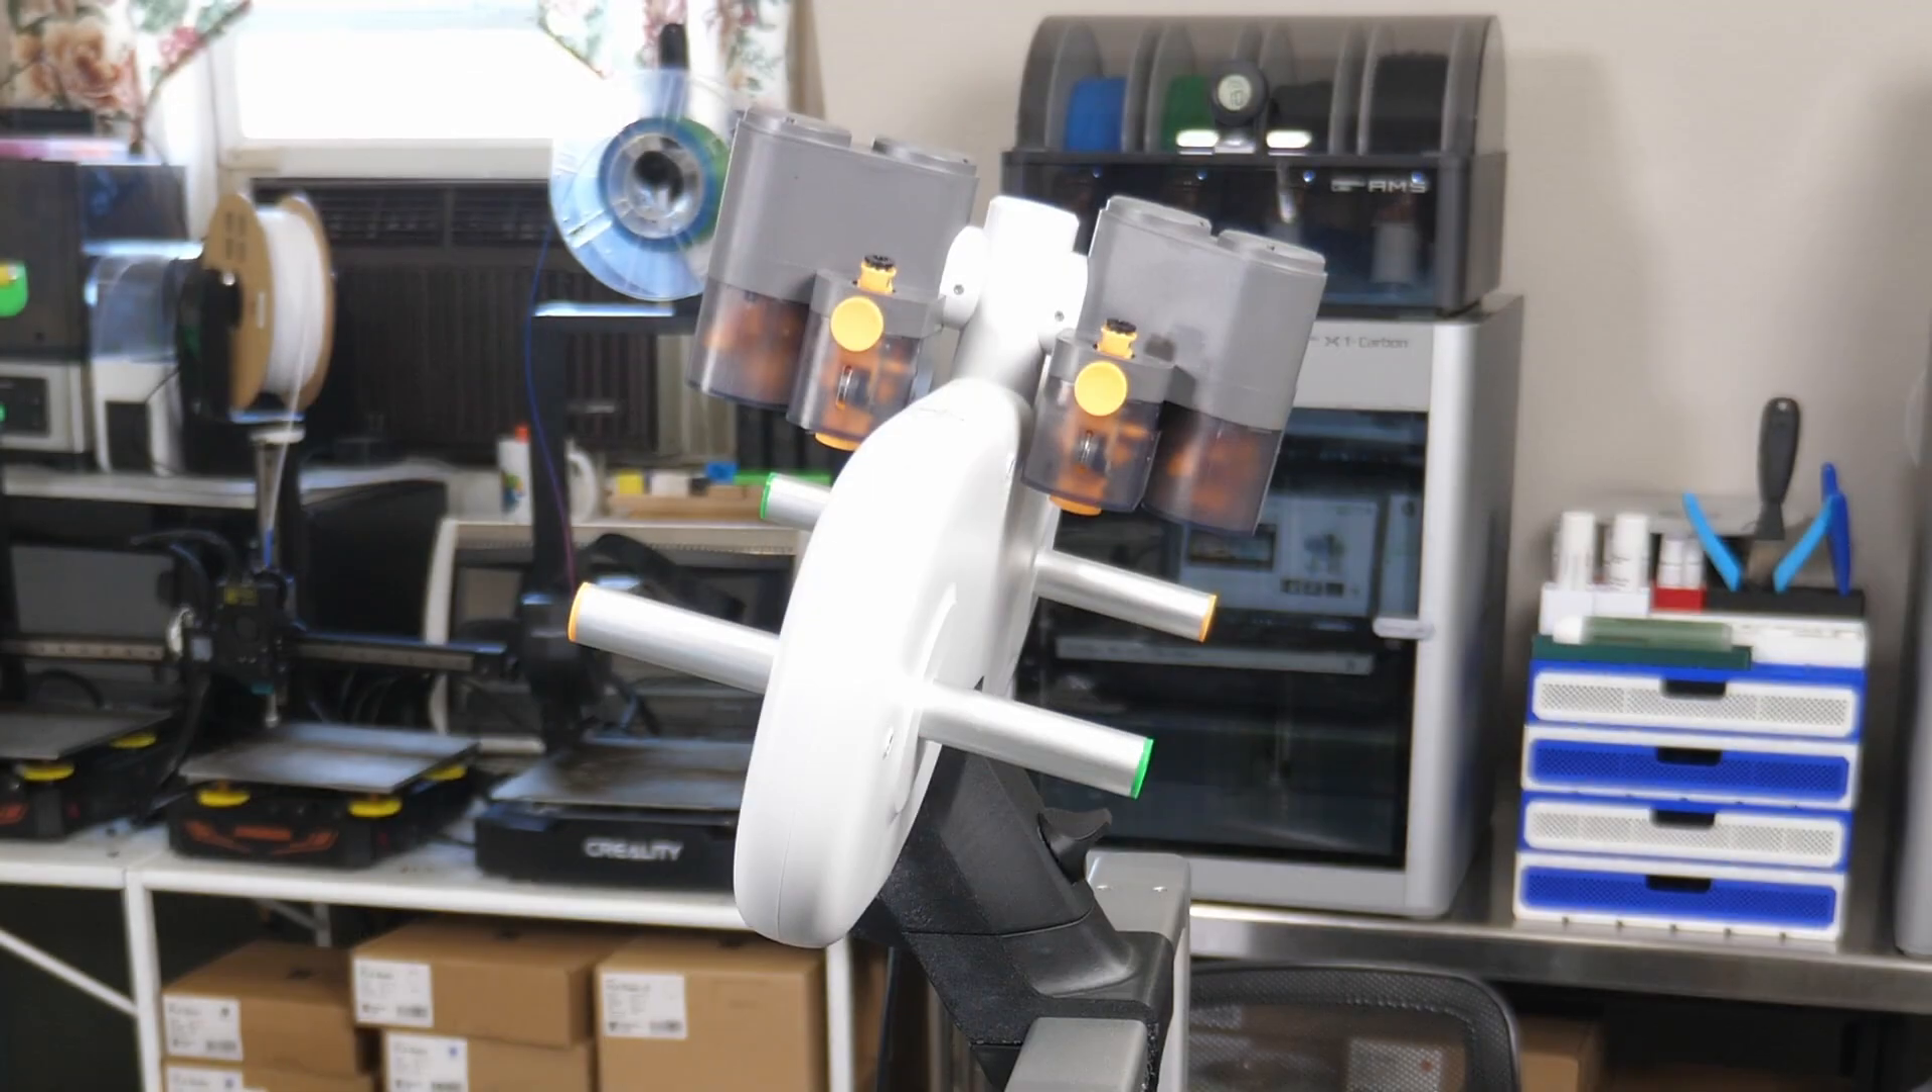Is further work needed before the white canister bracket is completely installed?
No.